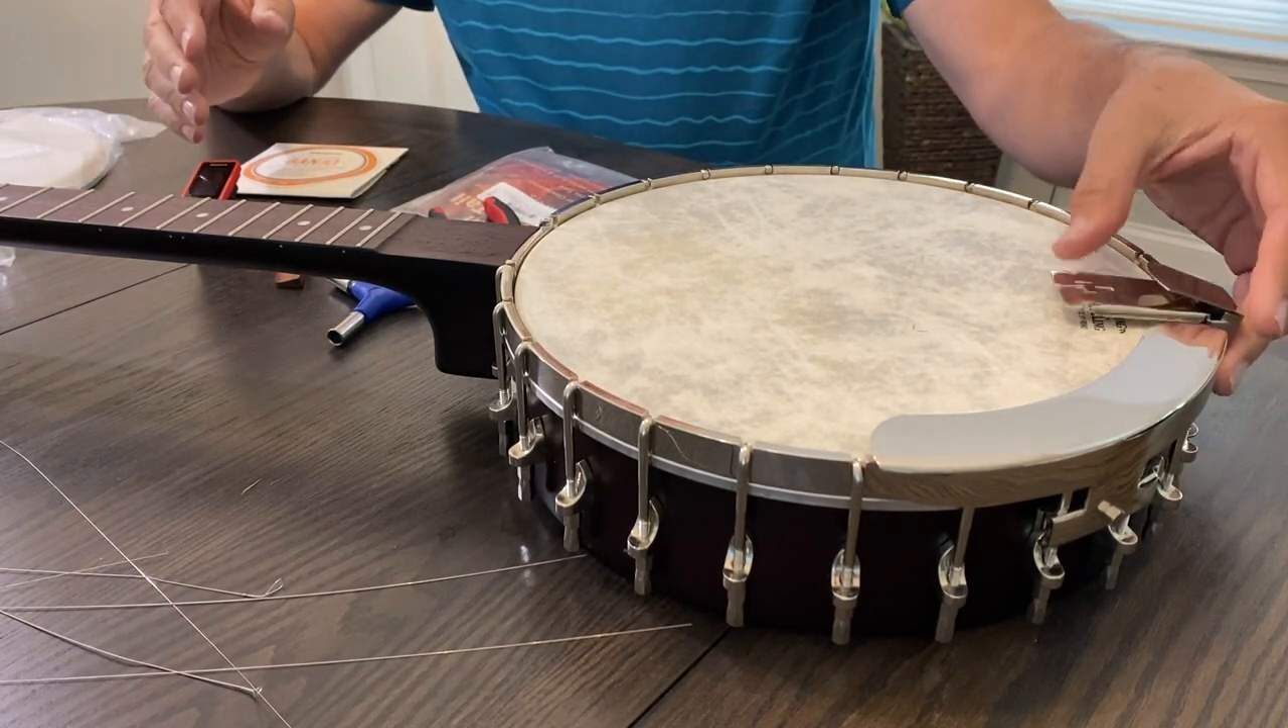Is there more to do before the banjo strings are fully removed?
No.